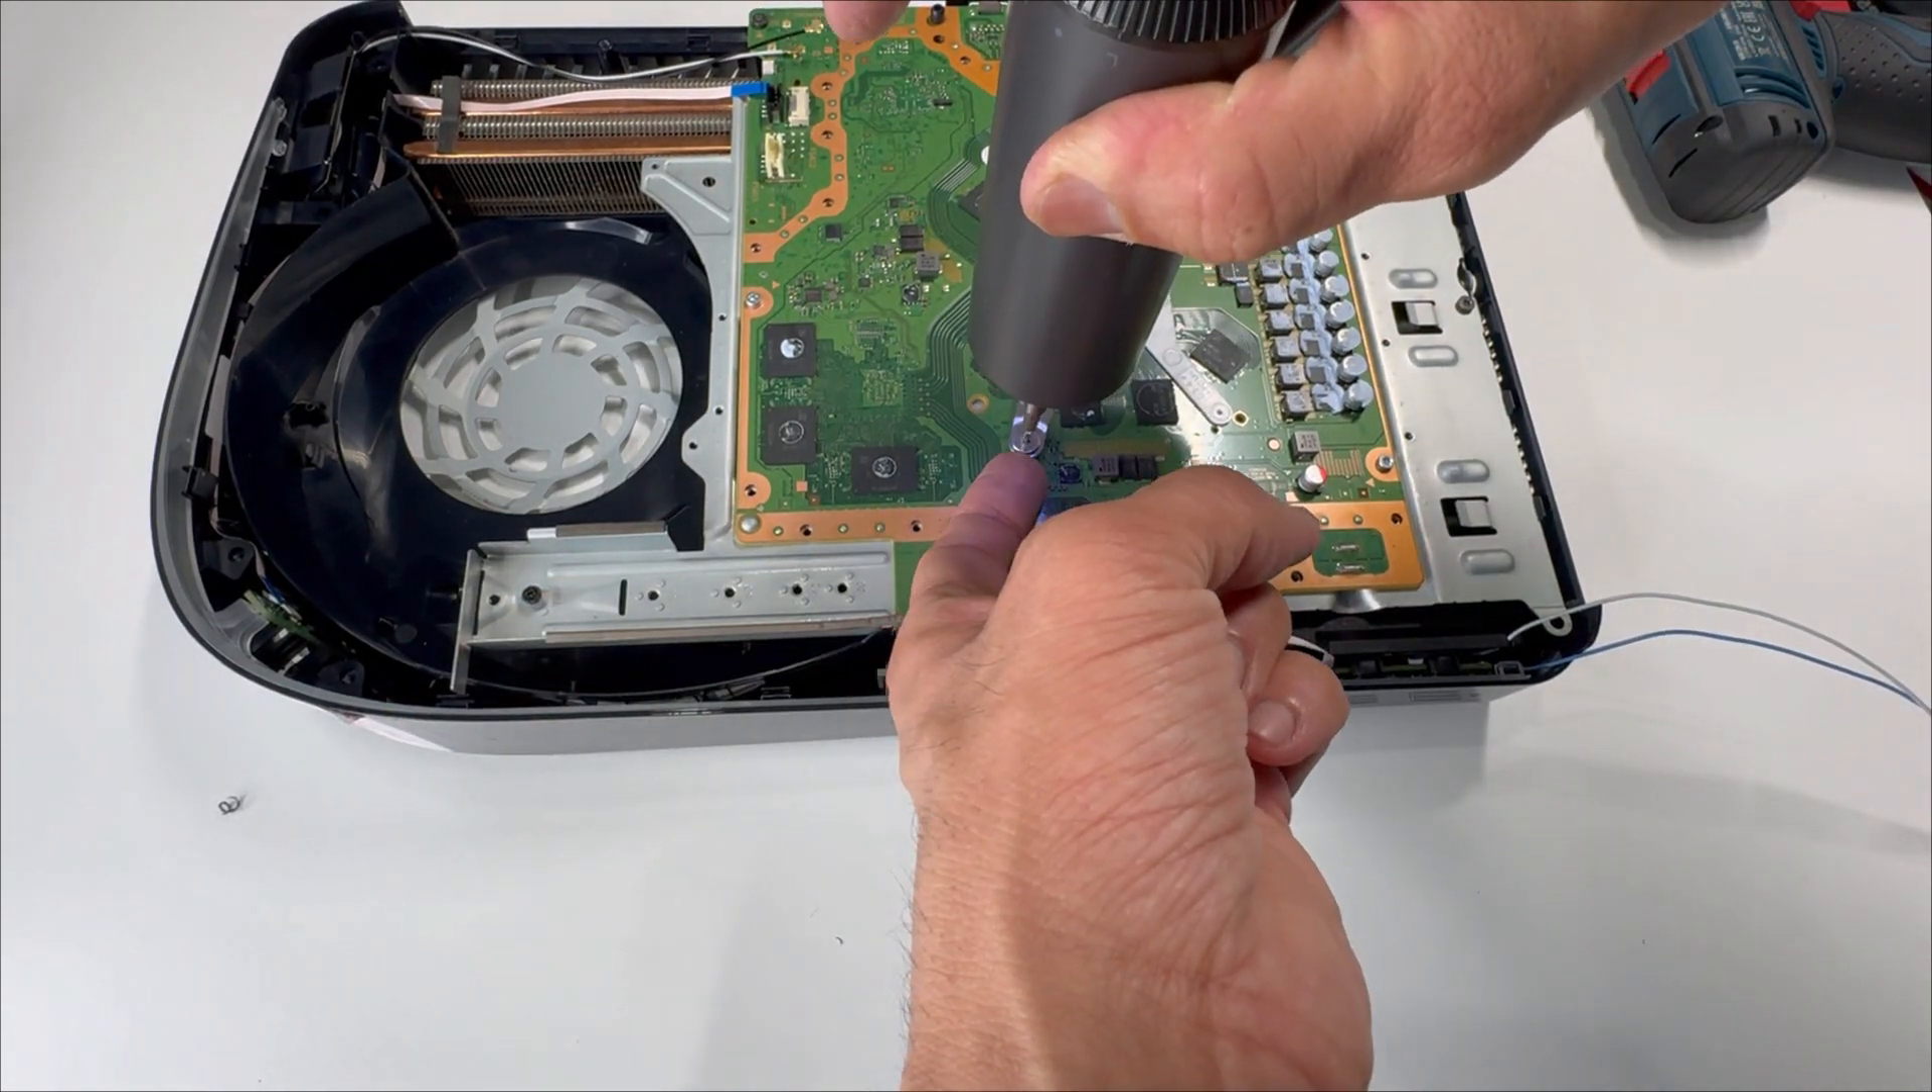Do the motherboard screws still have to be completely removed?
Yes.